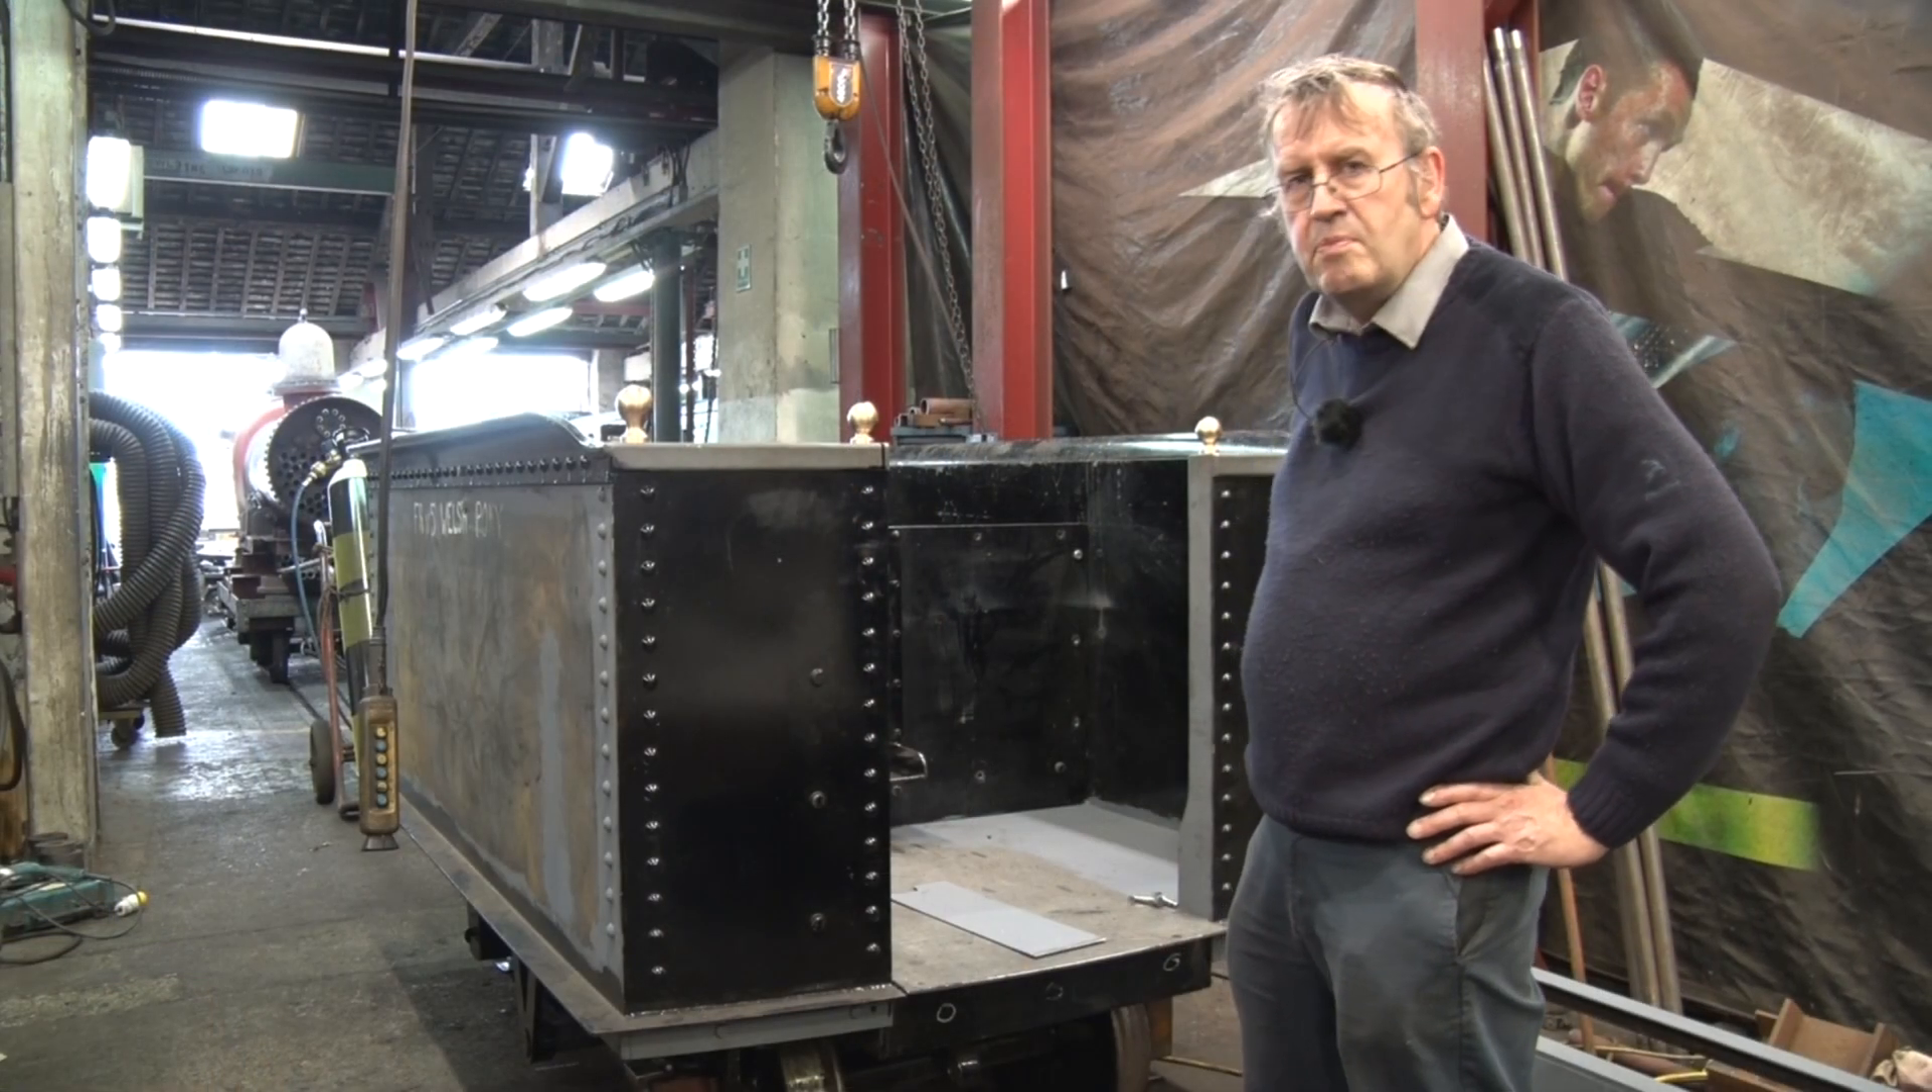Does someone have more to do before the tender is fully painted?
Yes.